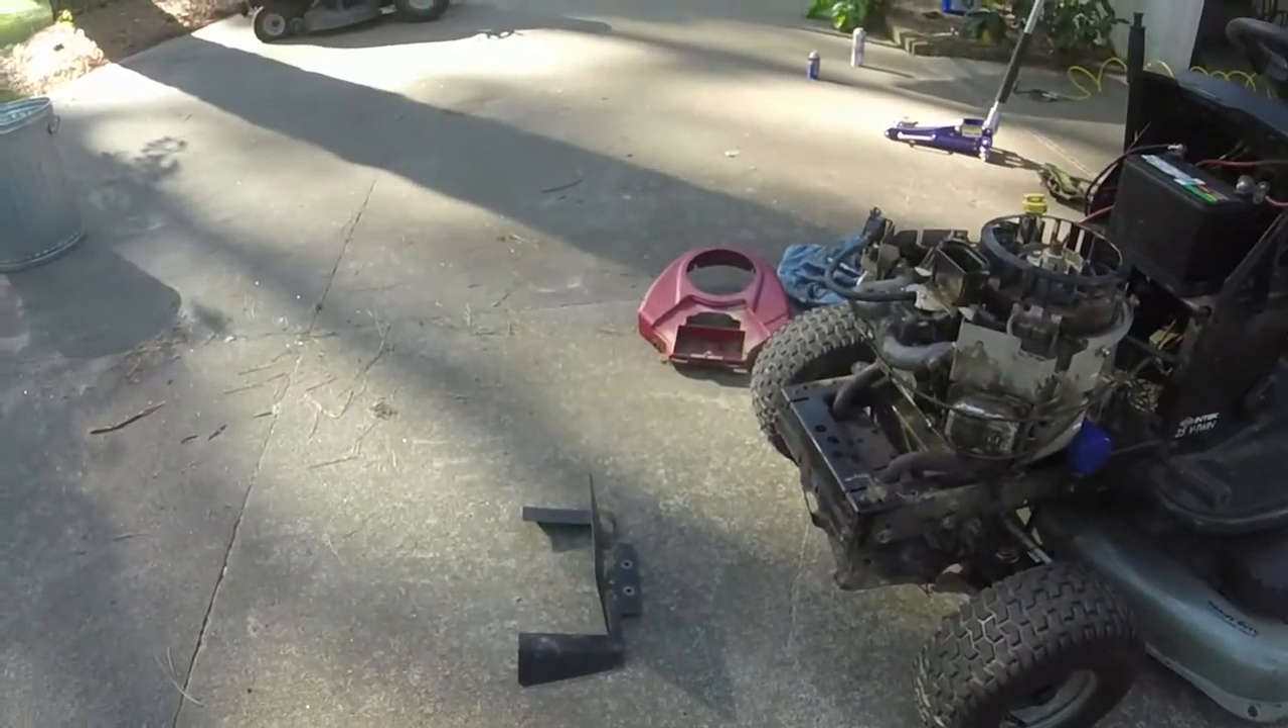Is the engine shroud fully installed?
No.